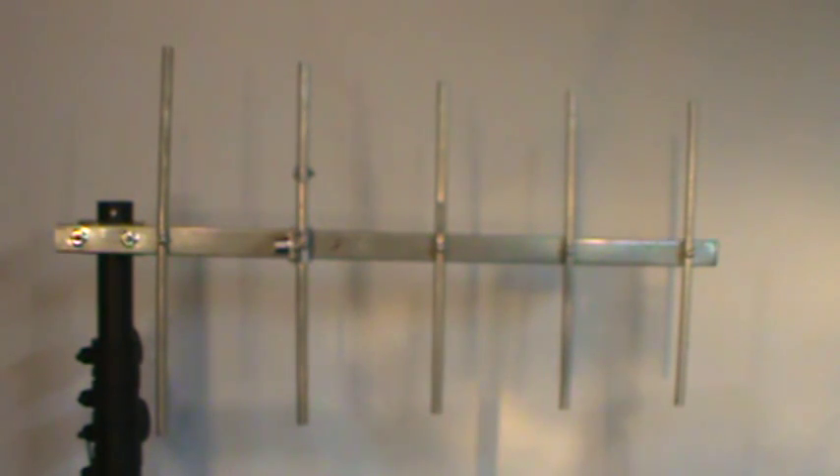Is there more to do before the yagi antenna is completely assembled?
No.